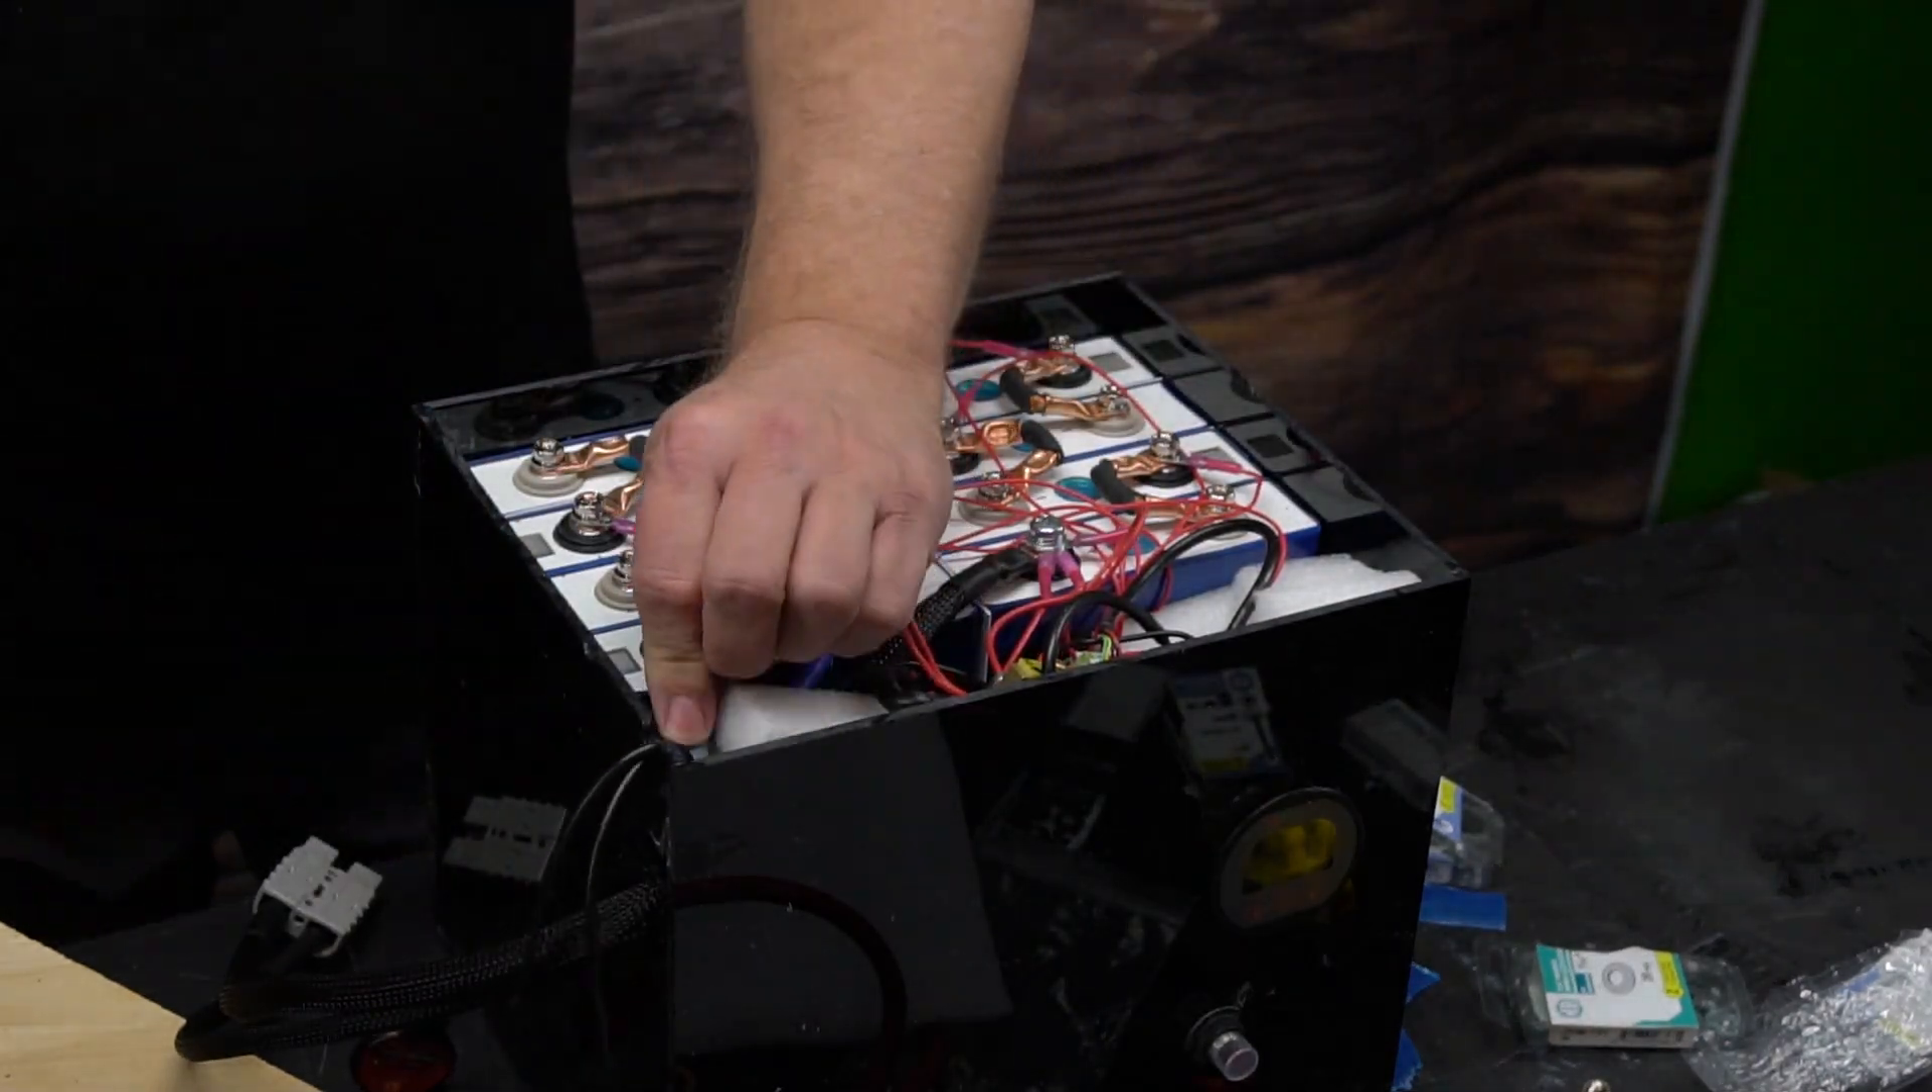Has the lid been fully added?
No.